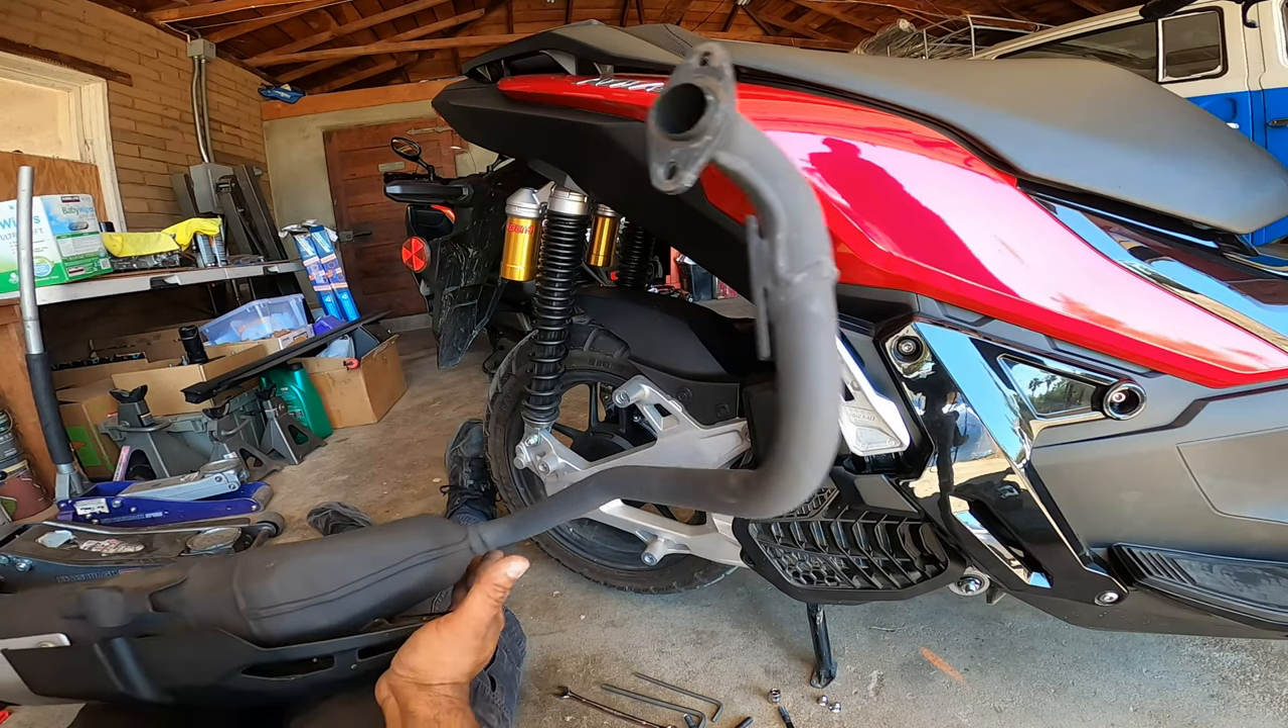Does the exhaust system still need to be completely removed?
No.